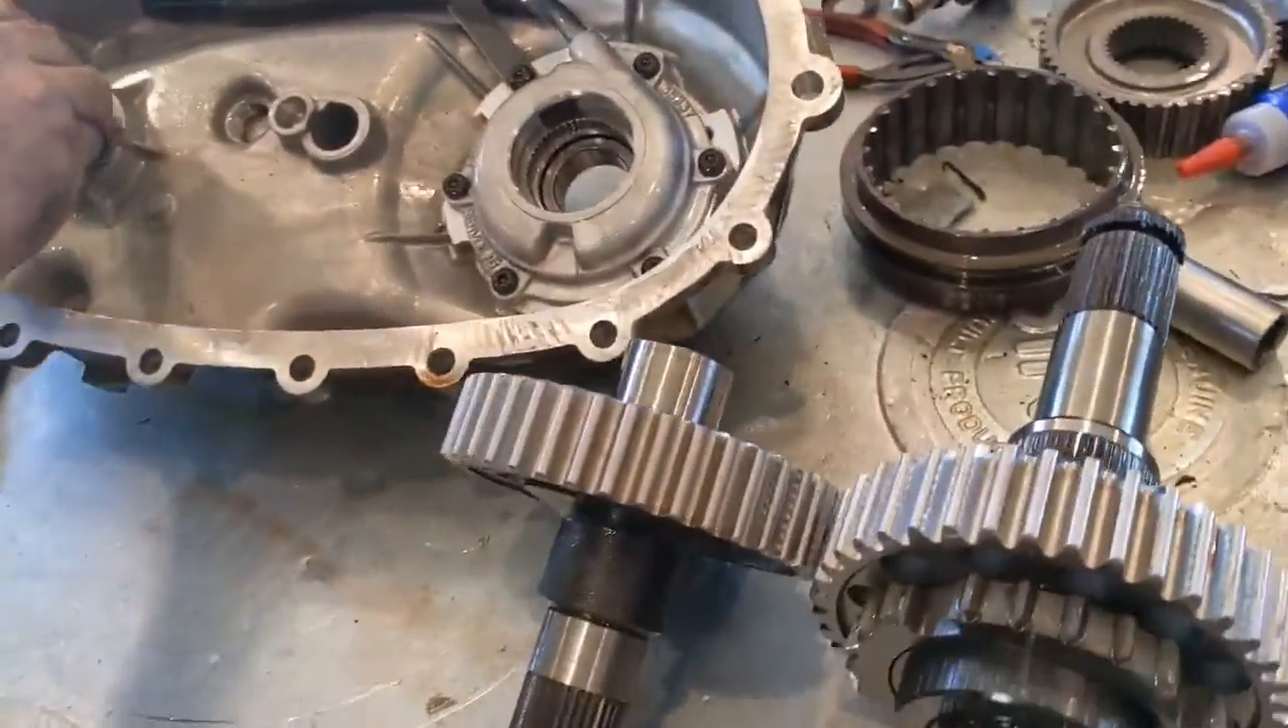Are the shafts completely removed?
Yes.